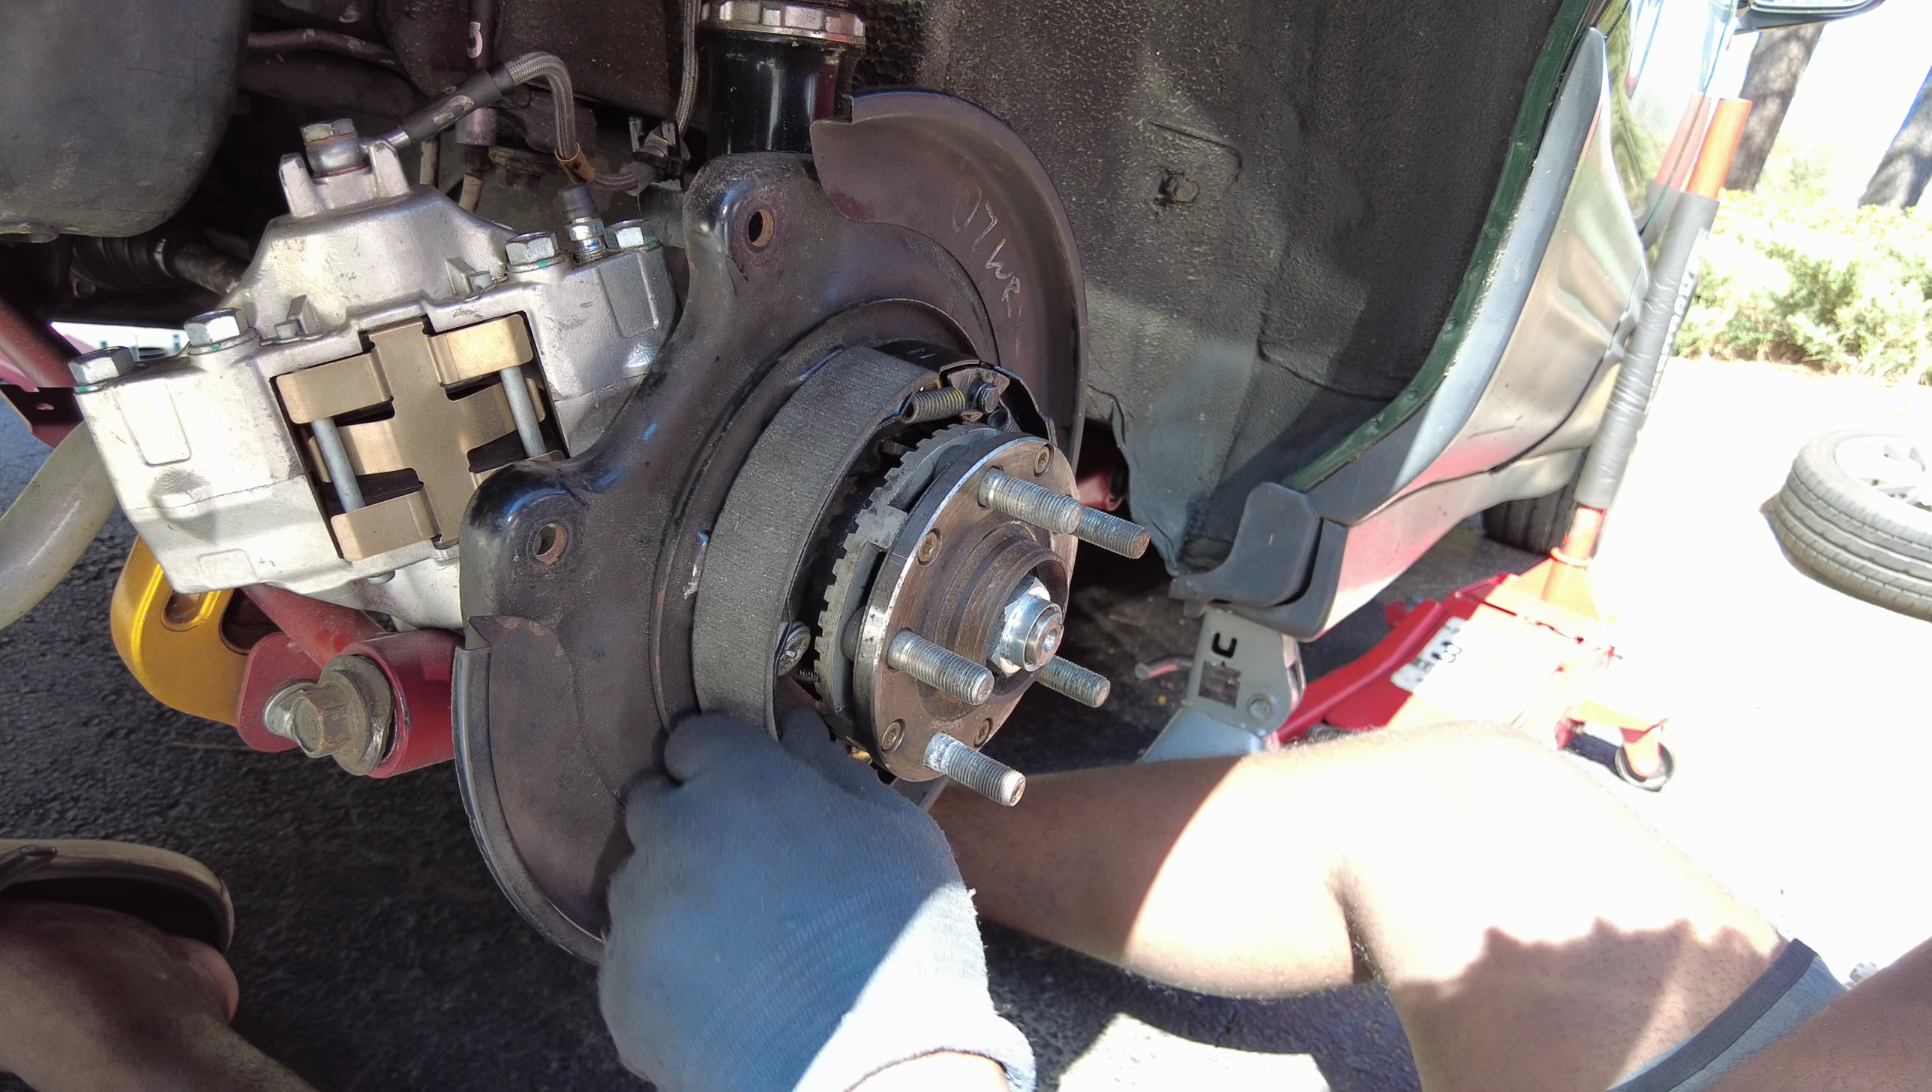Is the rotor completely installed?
No.